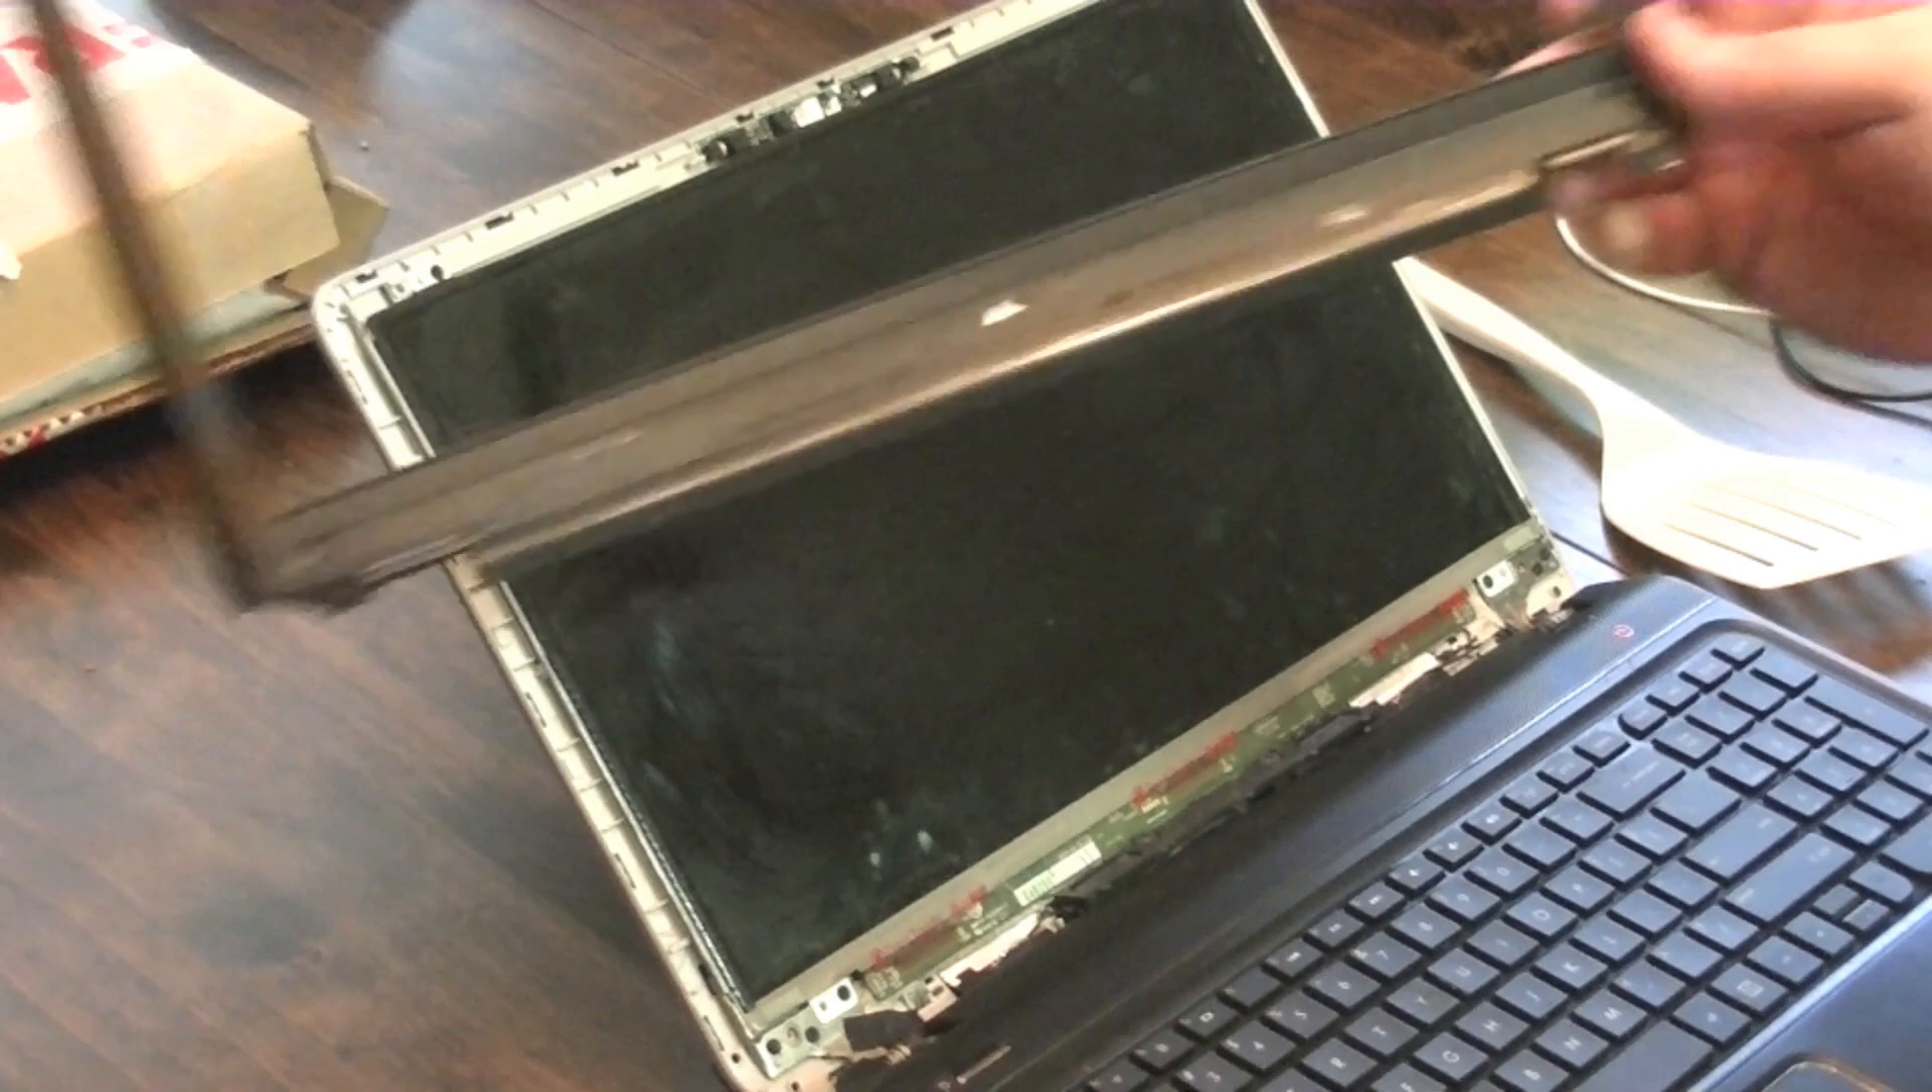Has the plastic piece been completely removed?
Yes.